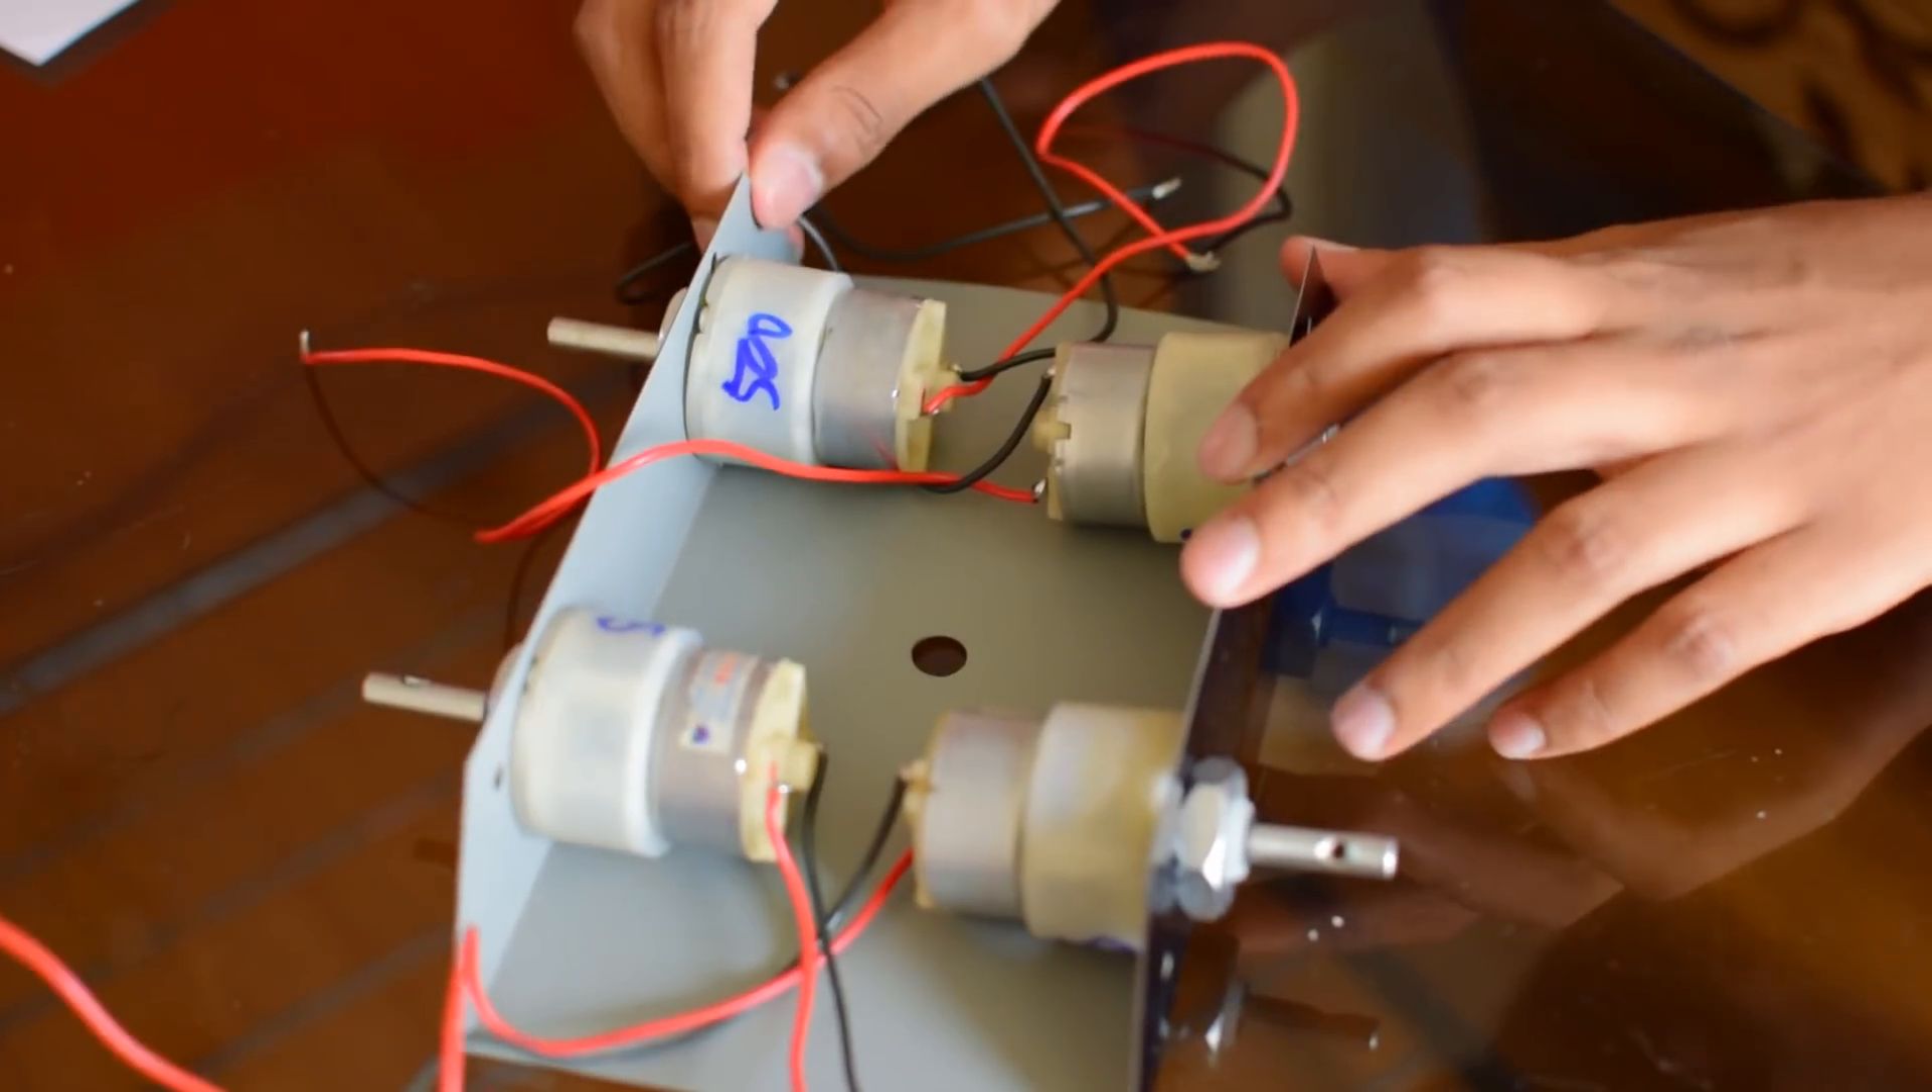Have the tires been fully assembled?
No.